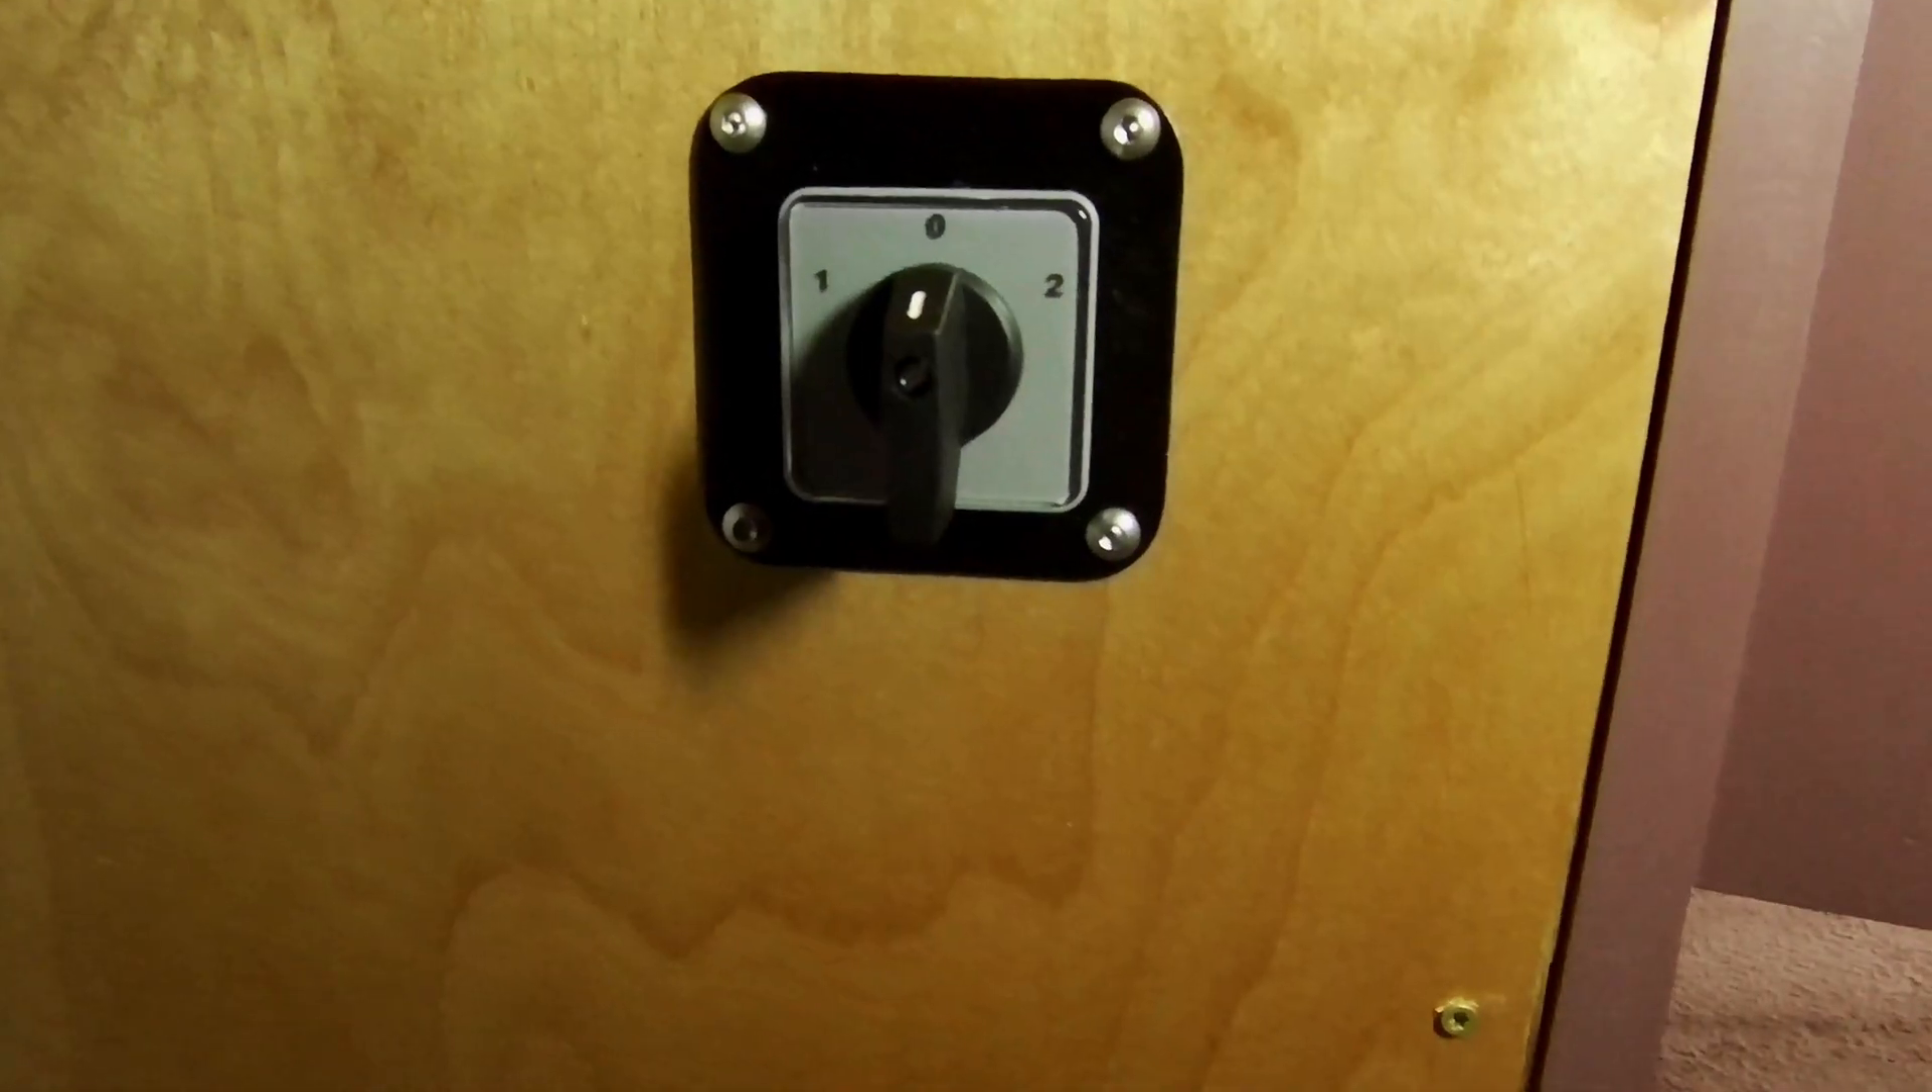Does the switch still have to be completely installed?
No.